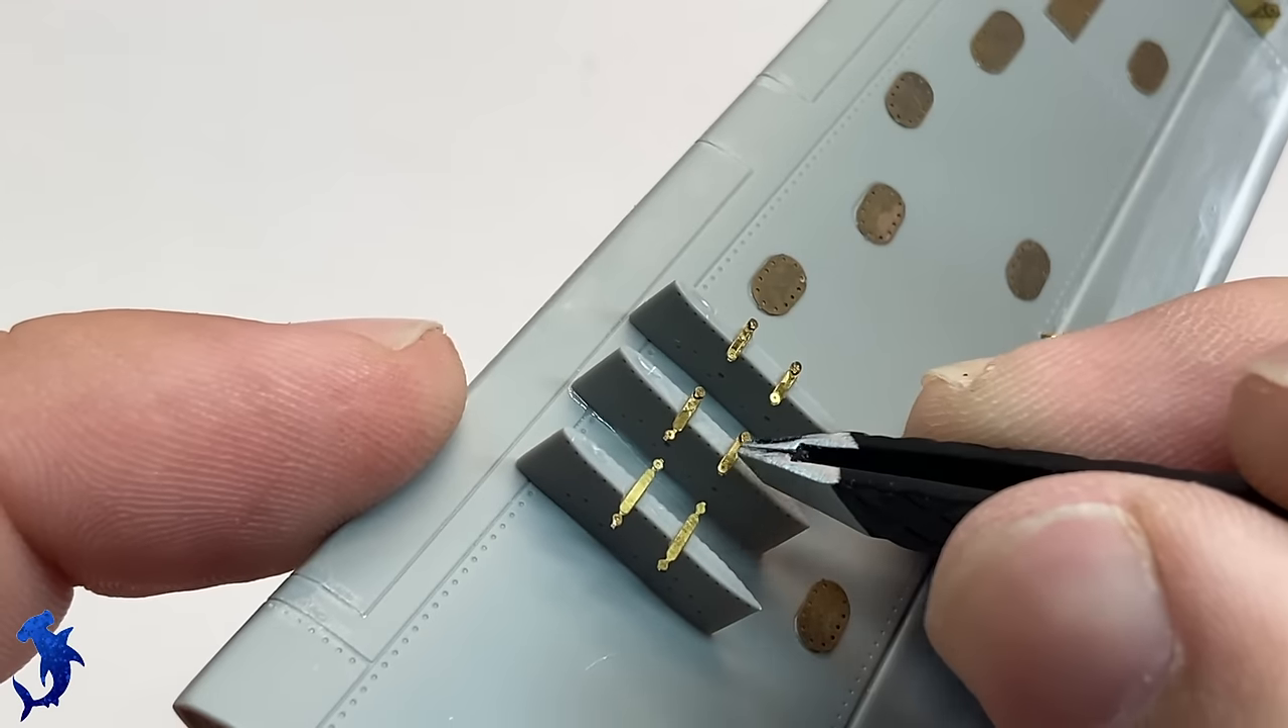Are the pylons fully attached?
Yes.